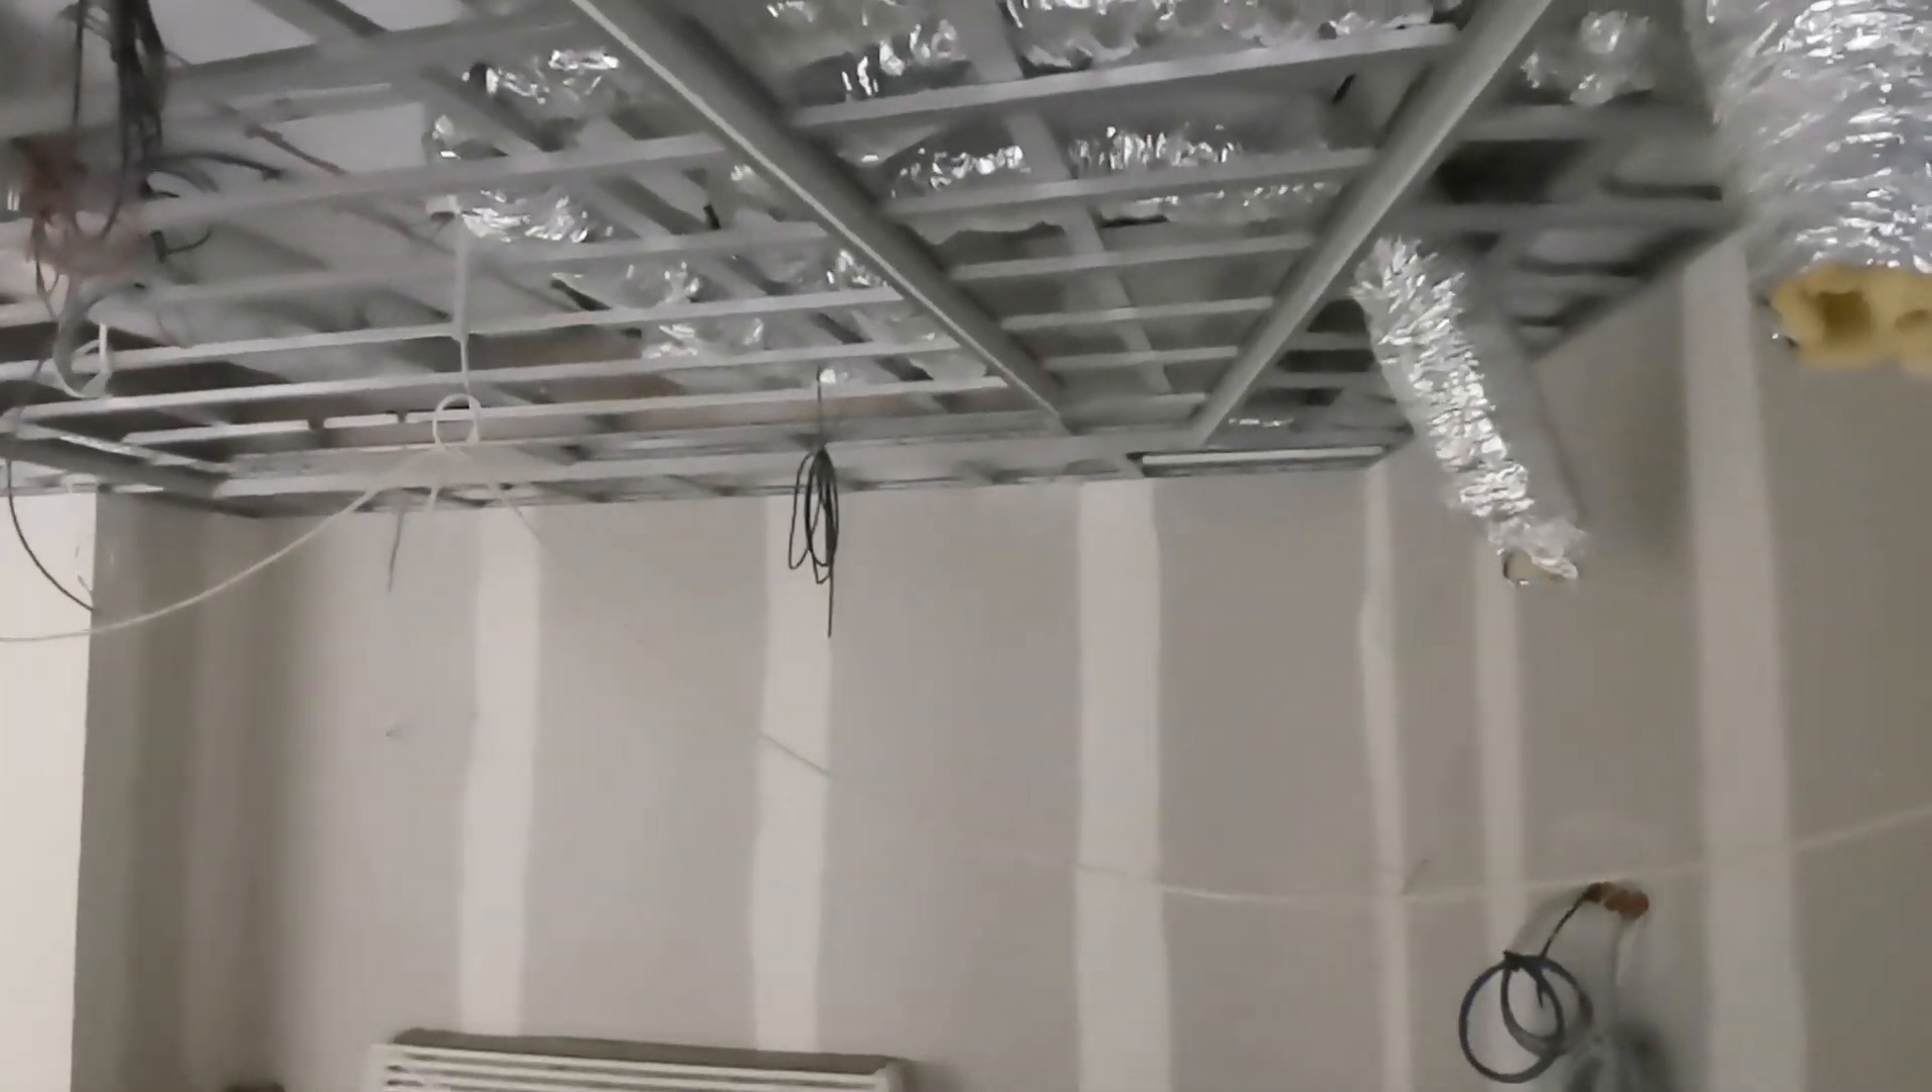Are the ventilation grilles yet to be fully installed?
Yes.